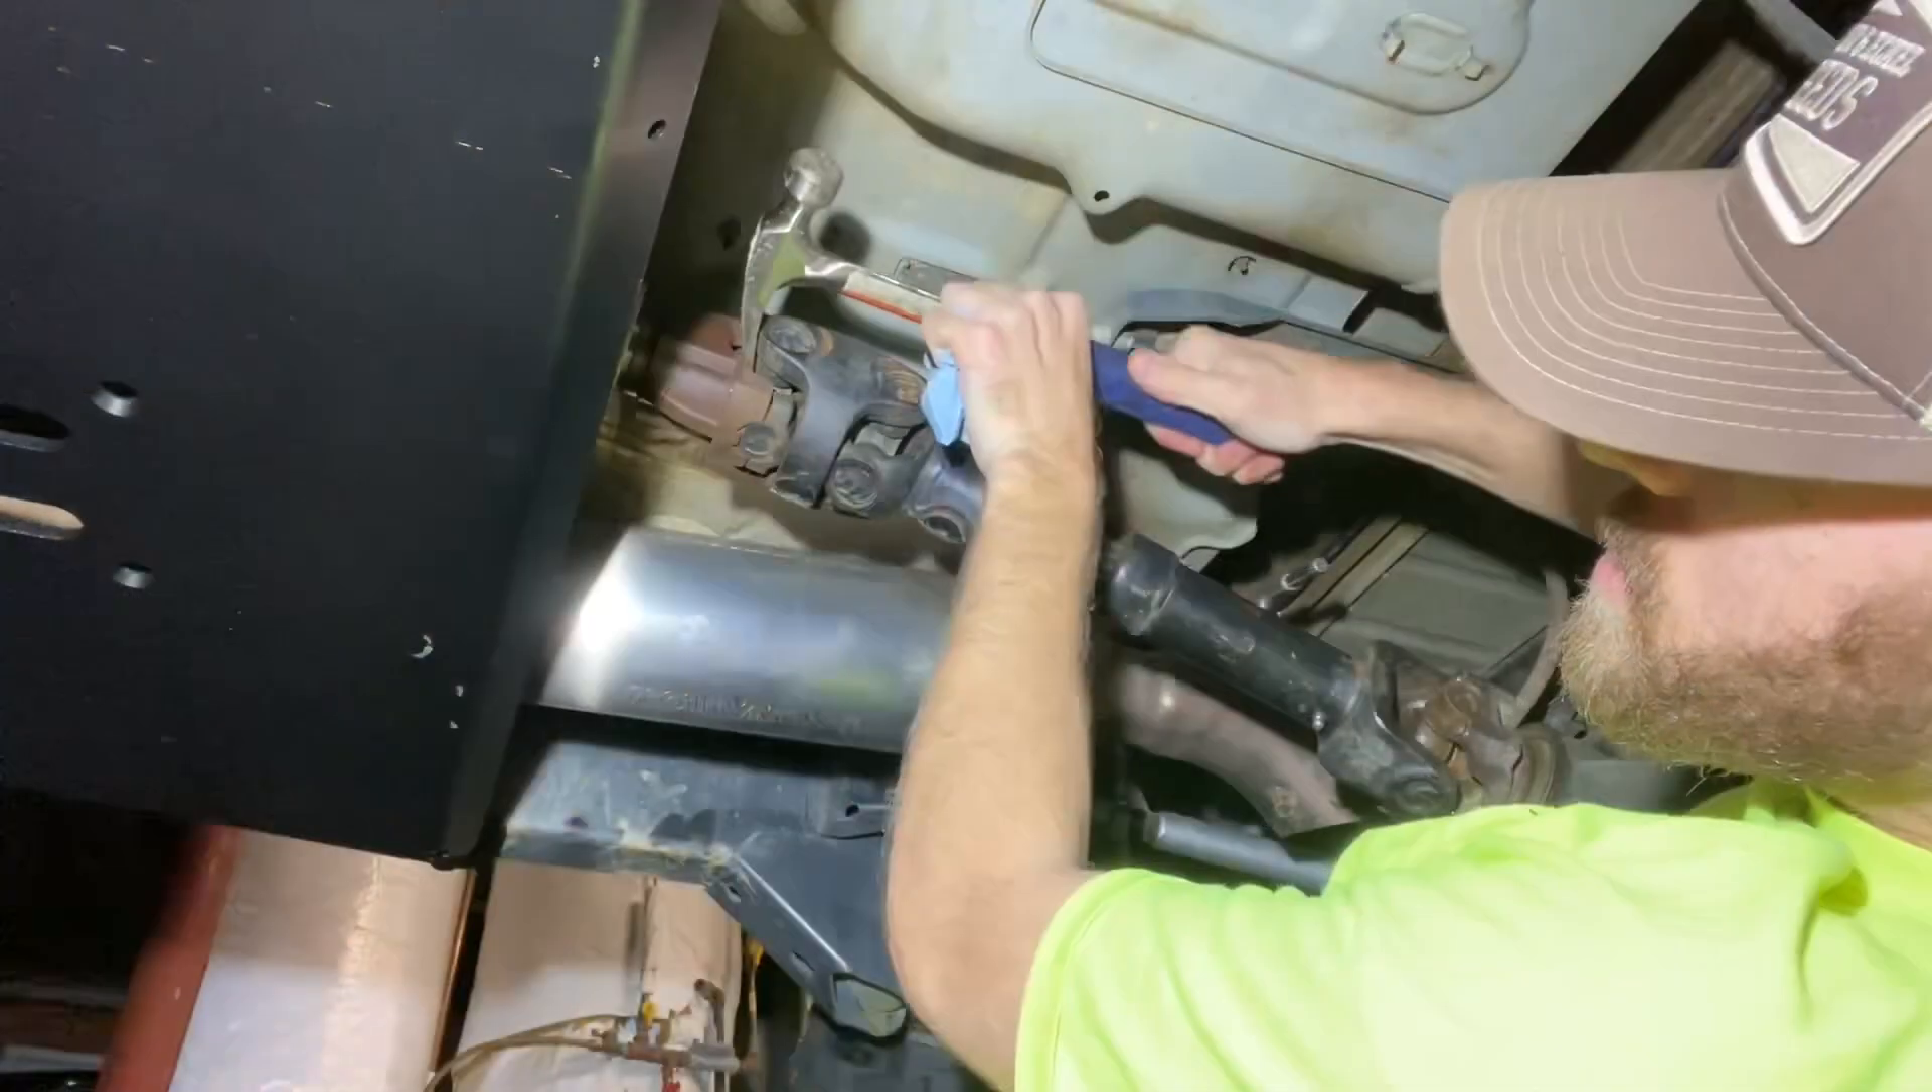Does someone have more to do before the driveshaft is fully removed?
Yes.